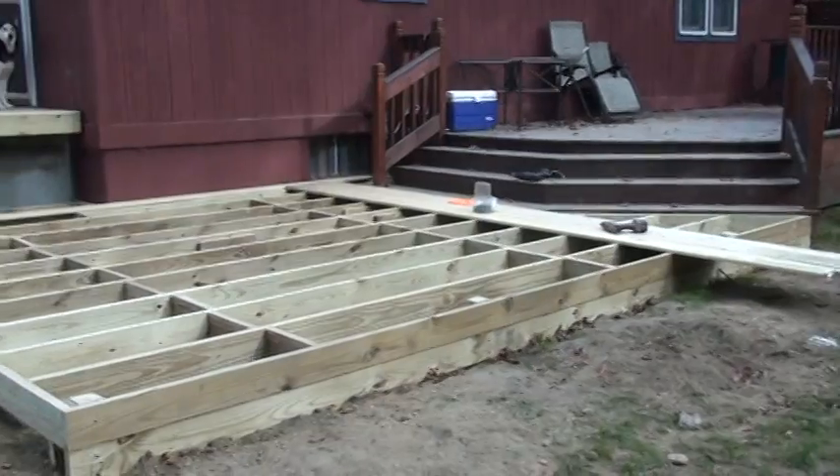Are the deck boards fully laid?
No.